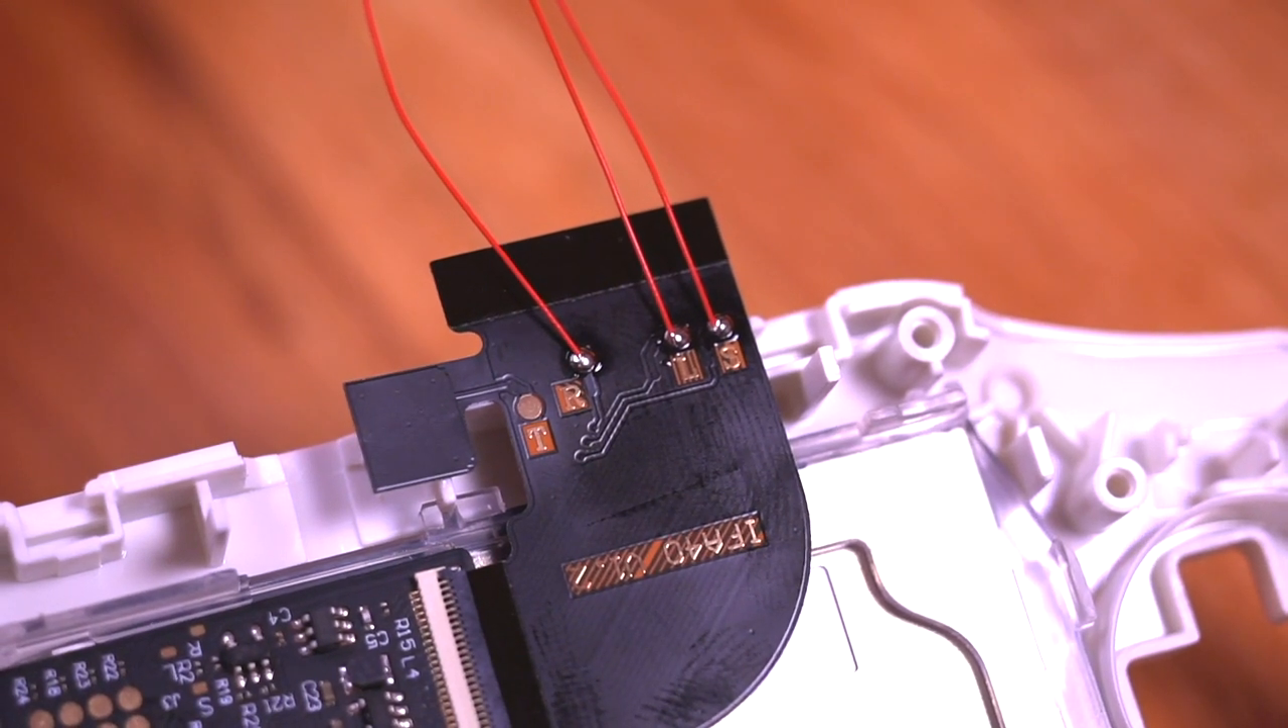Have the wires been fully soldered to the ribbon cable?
Yes.